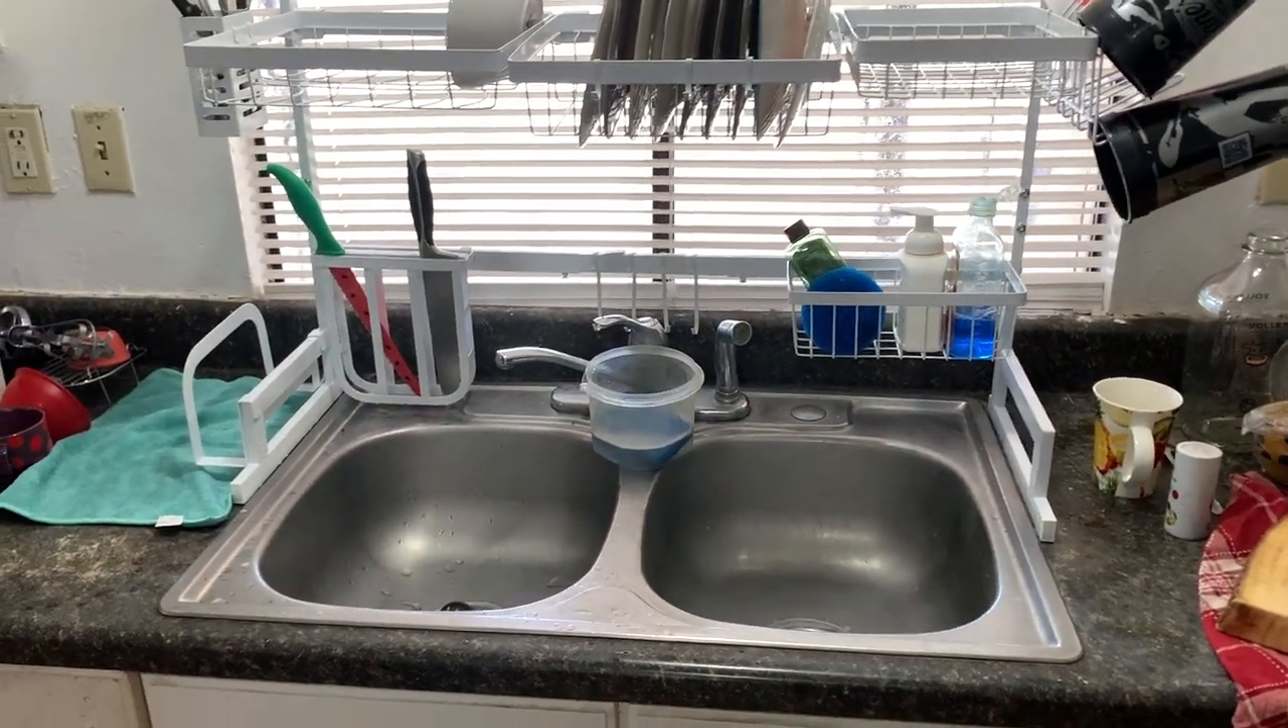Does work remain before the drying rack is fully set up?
No.